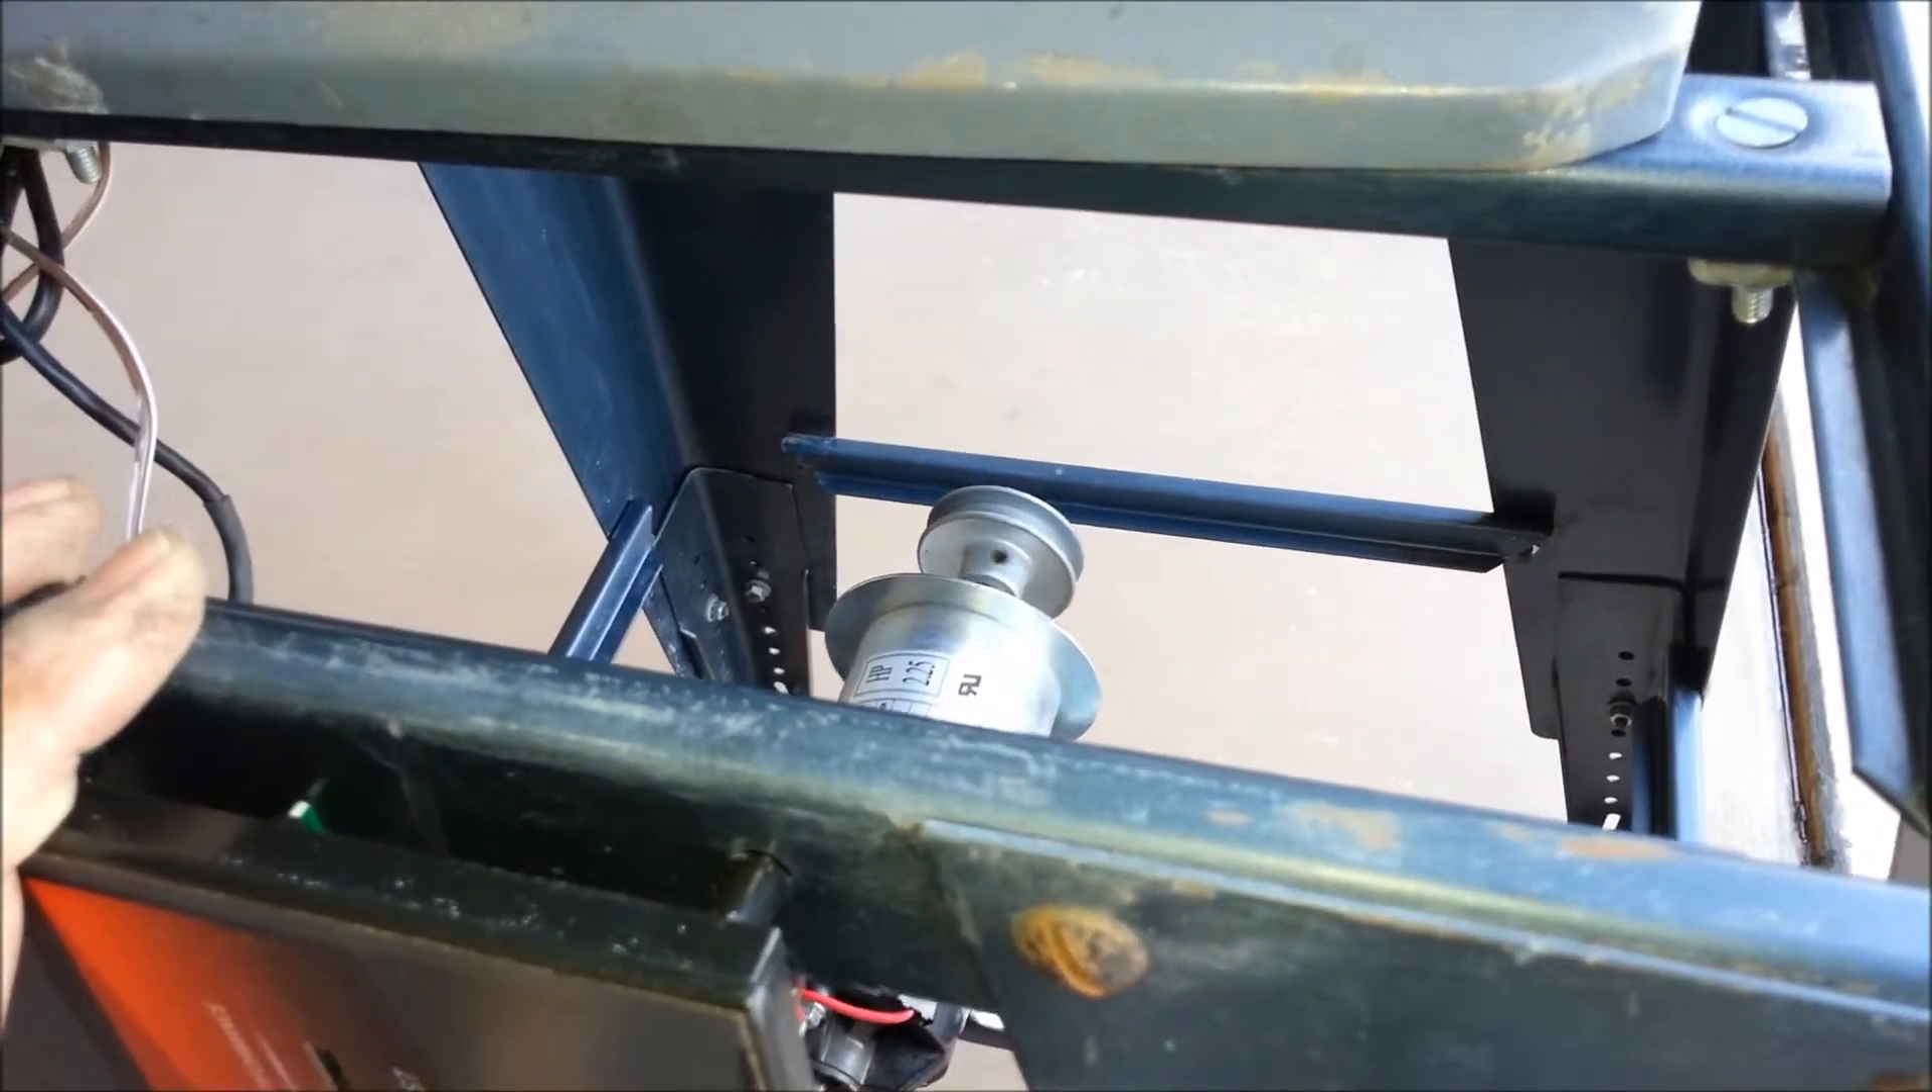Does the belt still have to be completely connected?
Yes.